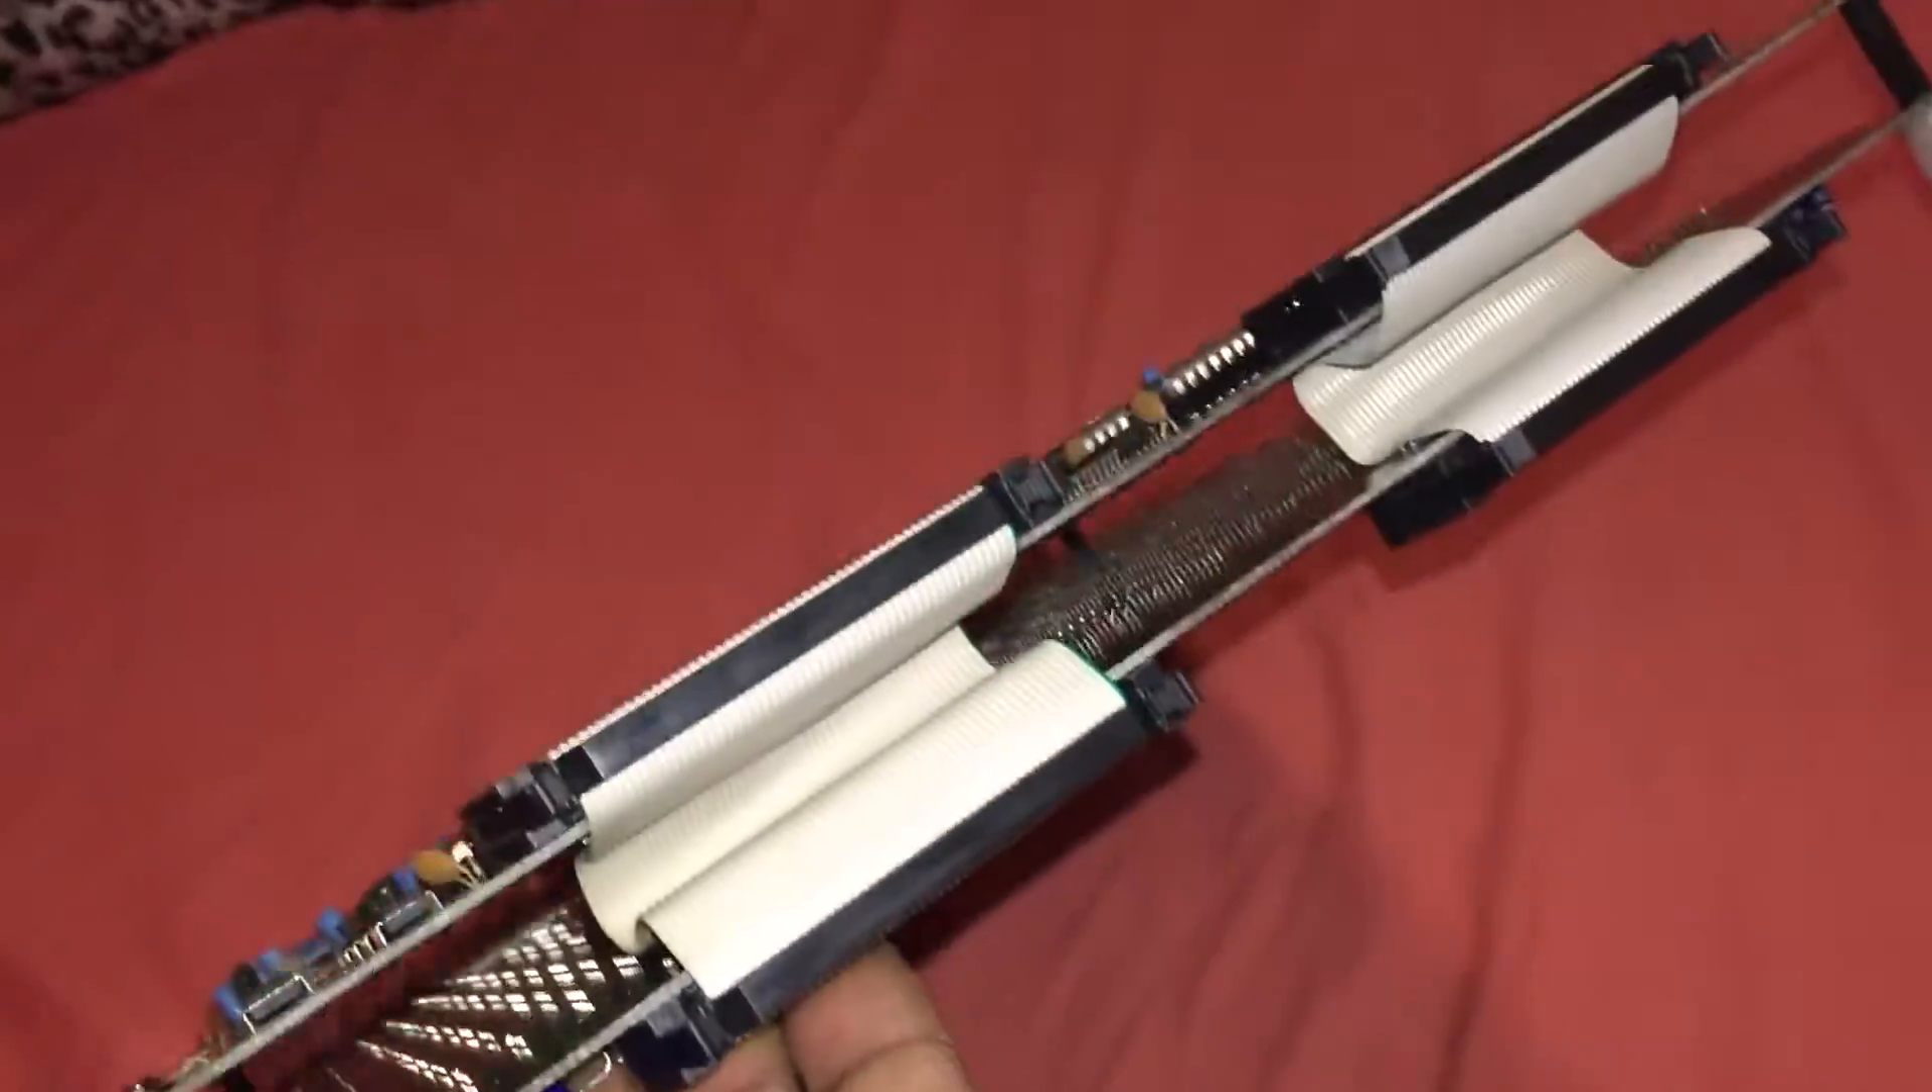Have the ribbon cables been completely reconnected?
Yes.